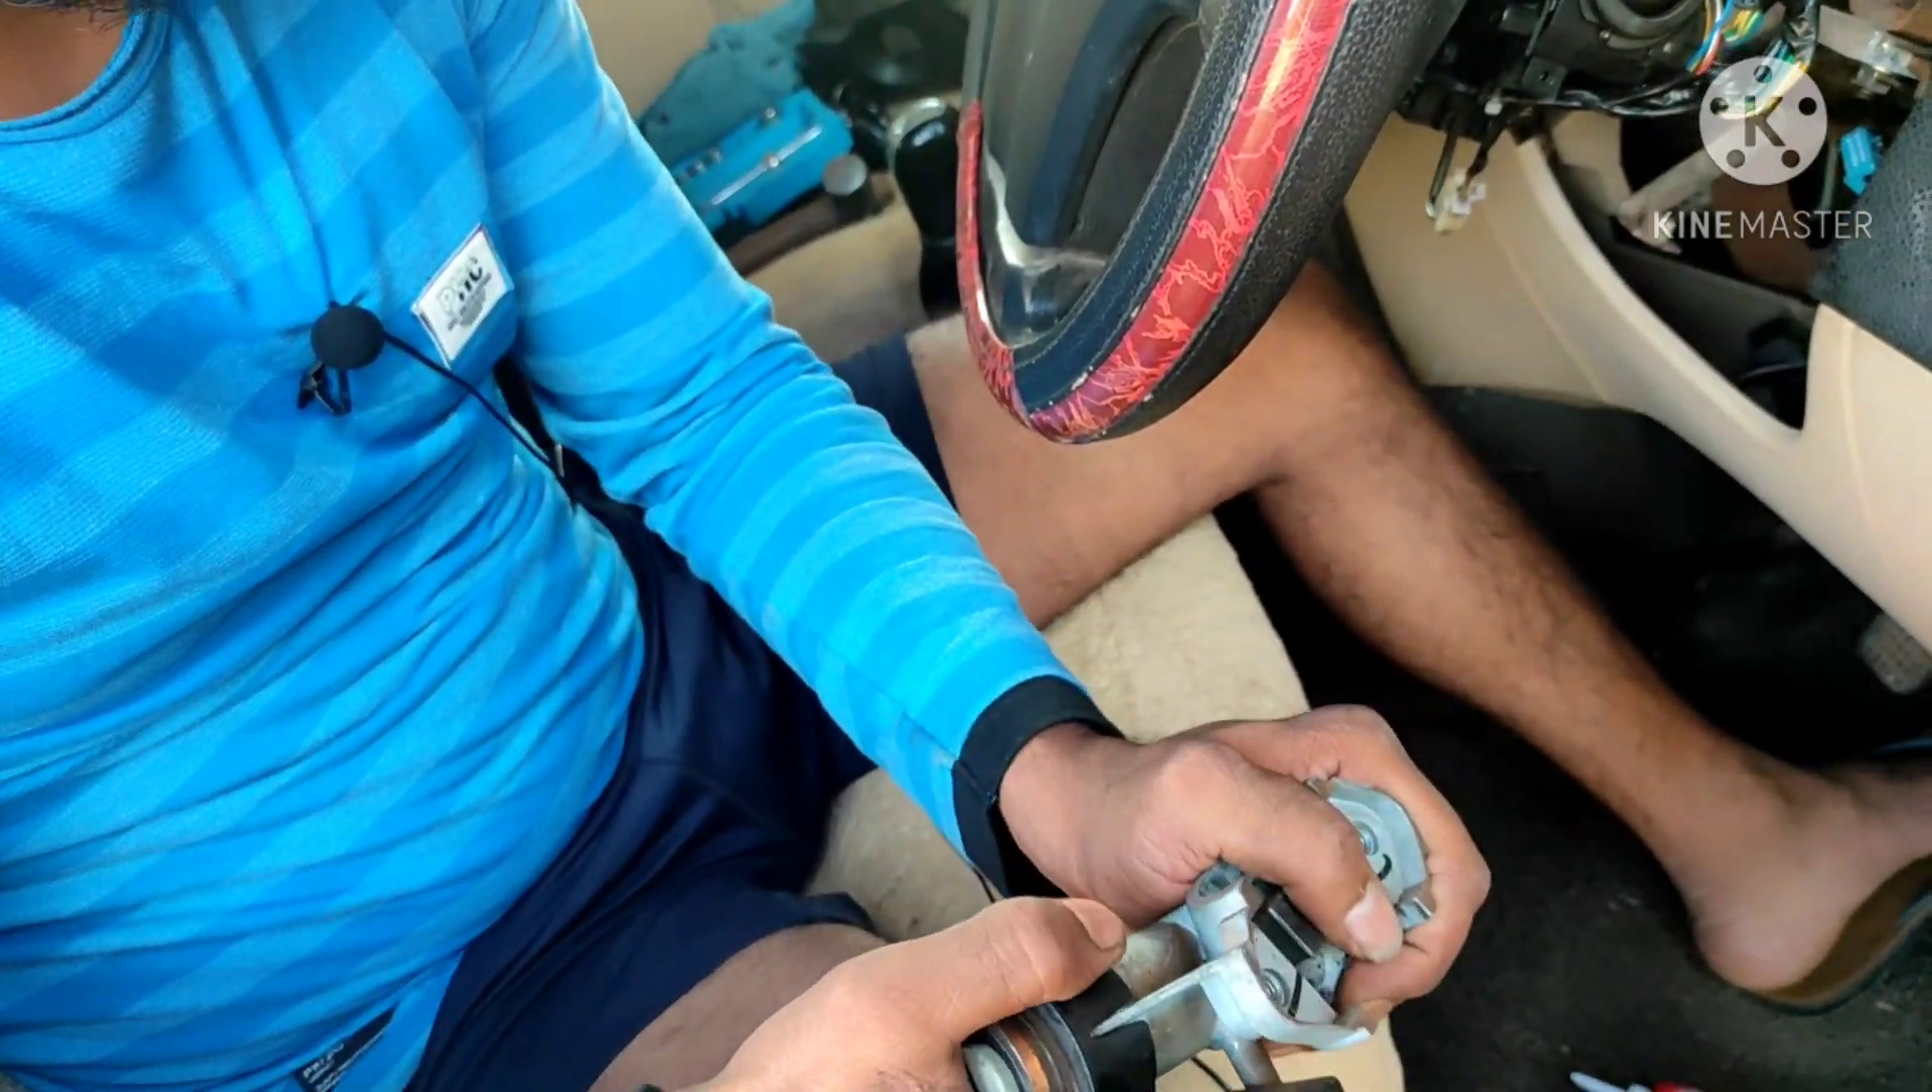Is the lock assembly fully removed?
Yes.